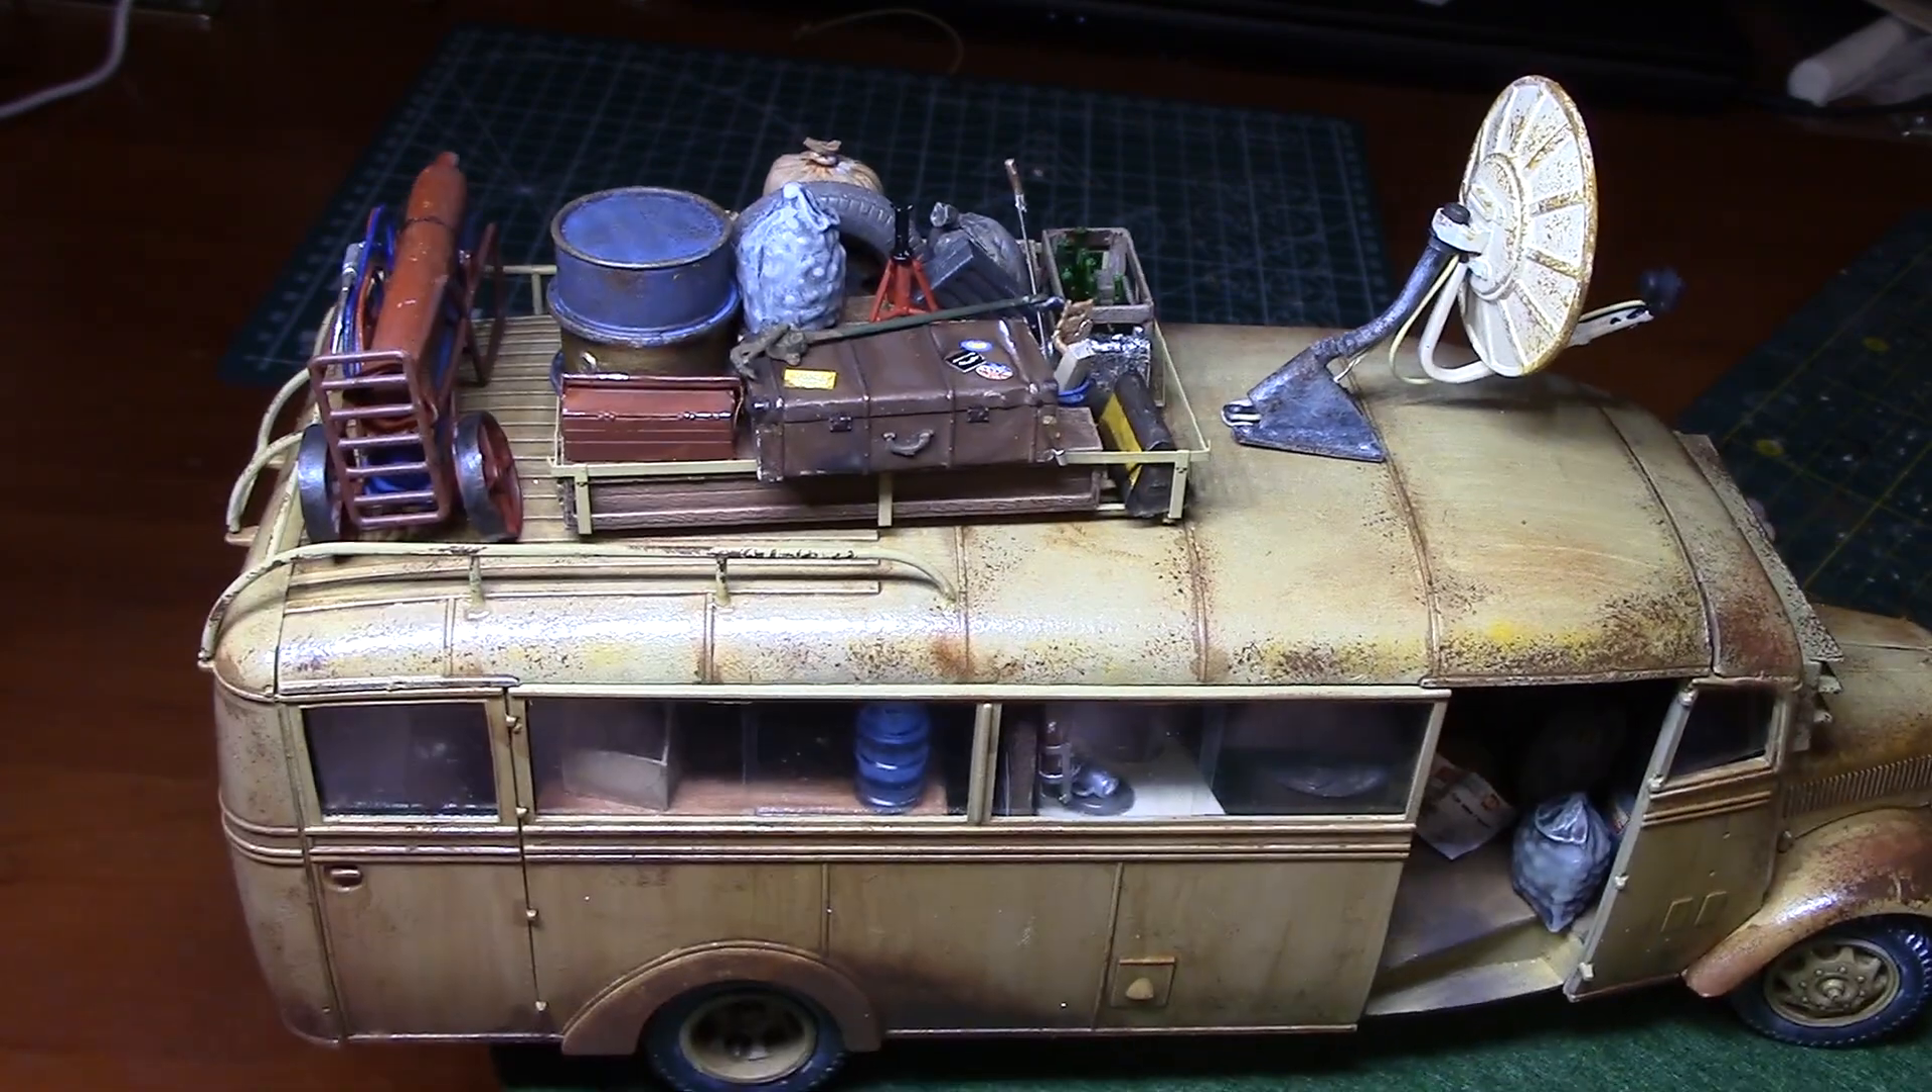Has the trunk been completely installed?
Yes.